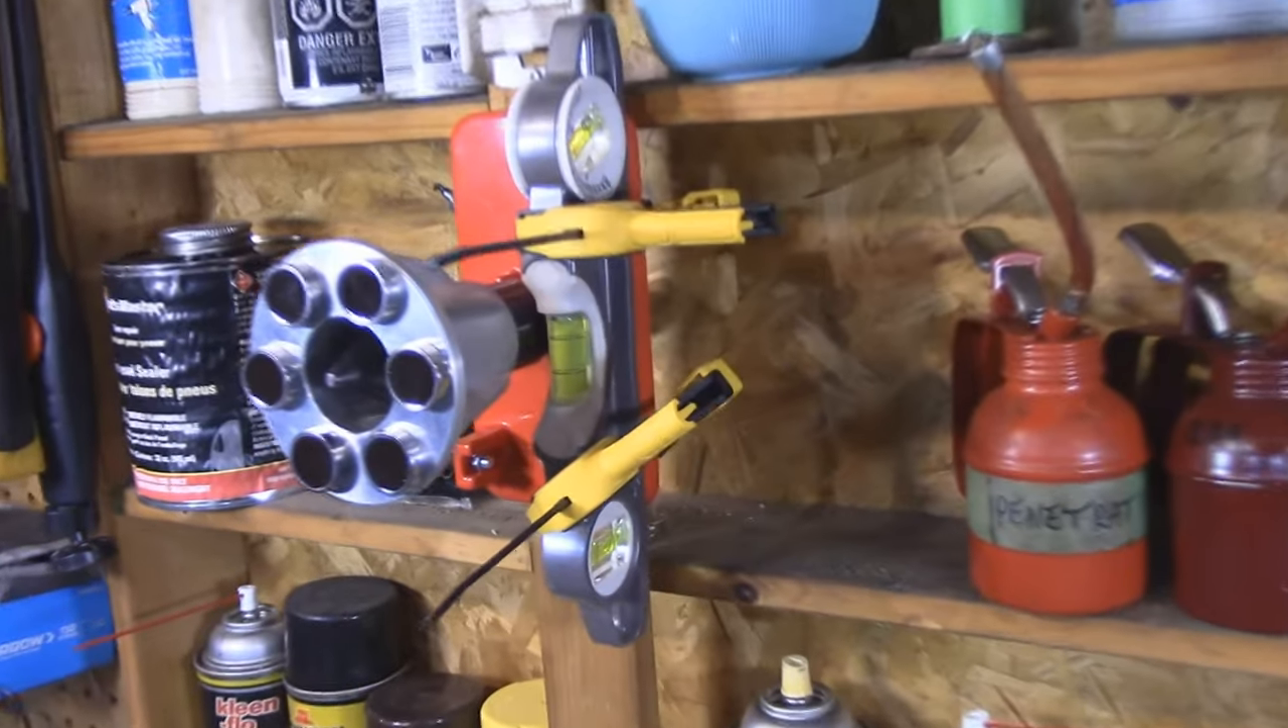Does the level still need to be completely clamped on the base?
No.